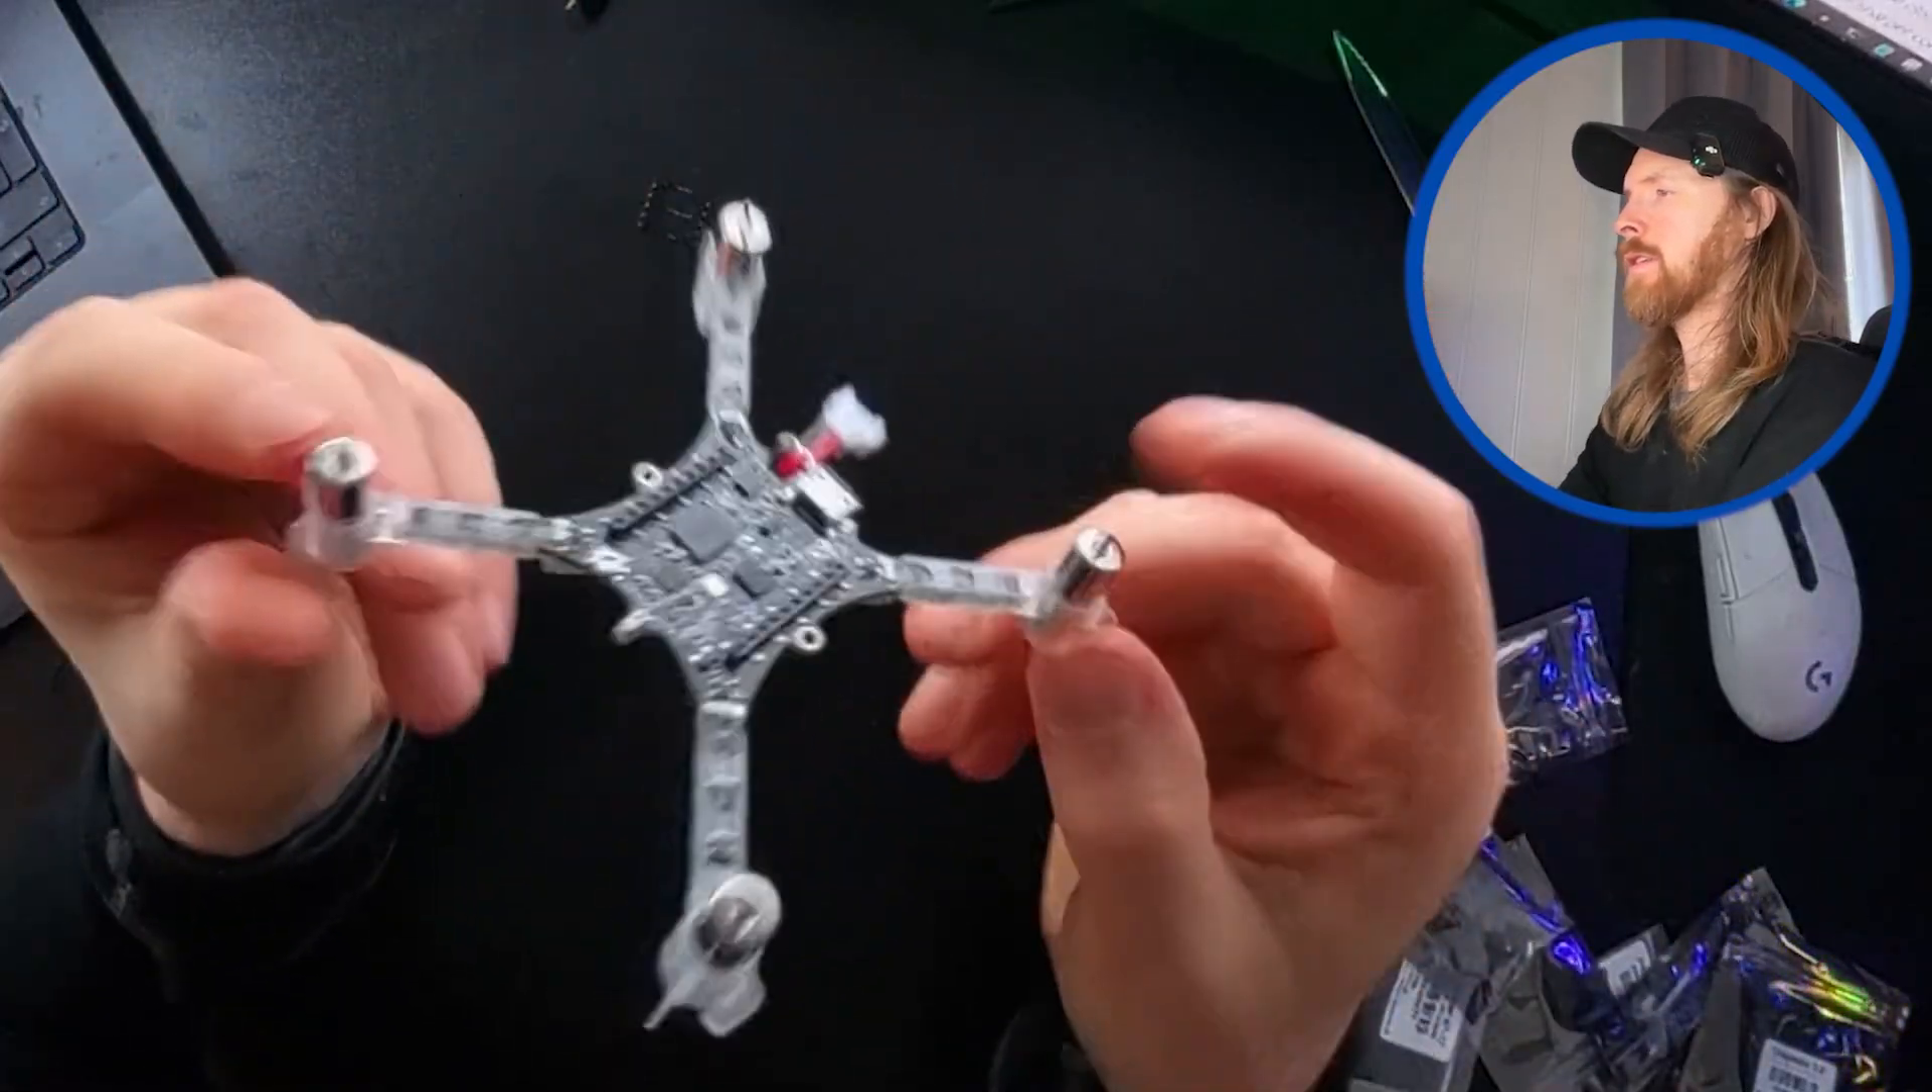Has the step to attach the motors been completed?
Yes.